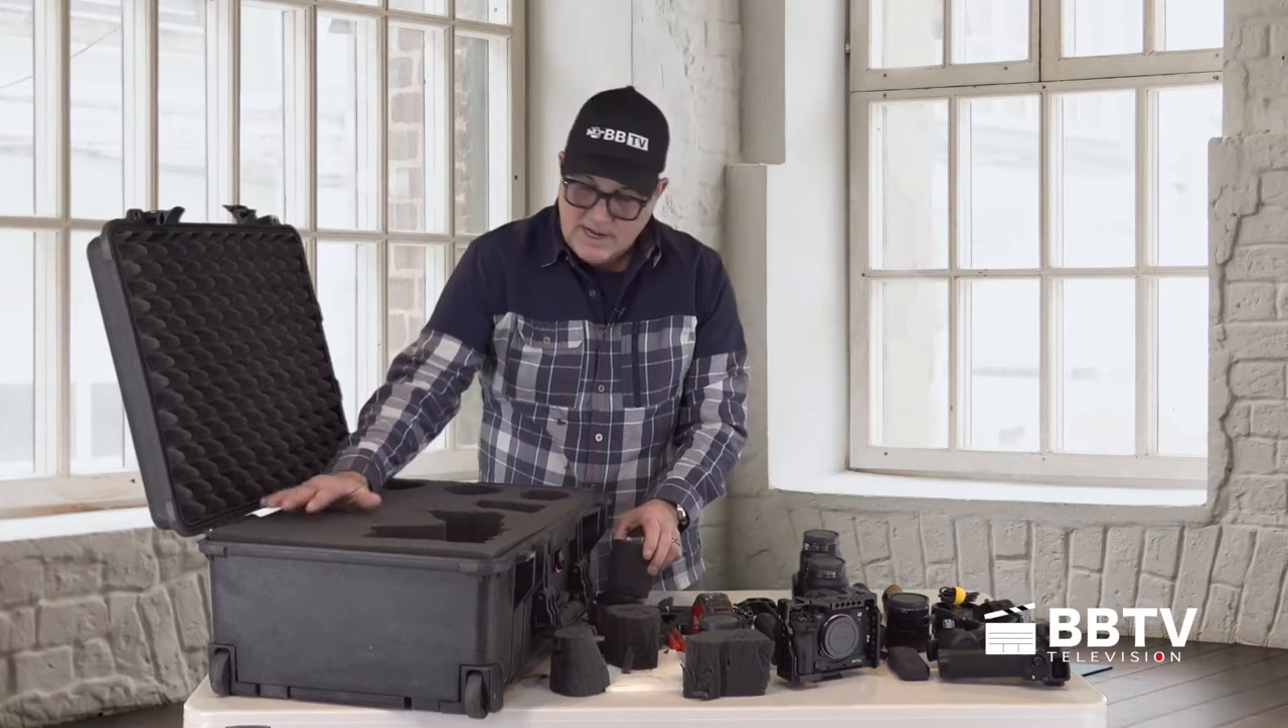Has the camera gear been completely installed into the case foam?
No.